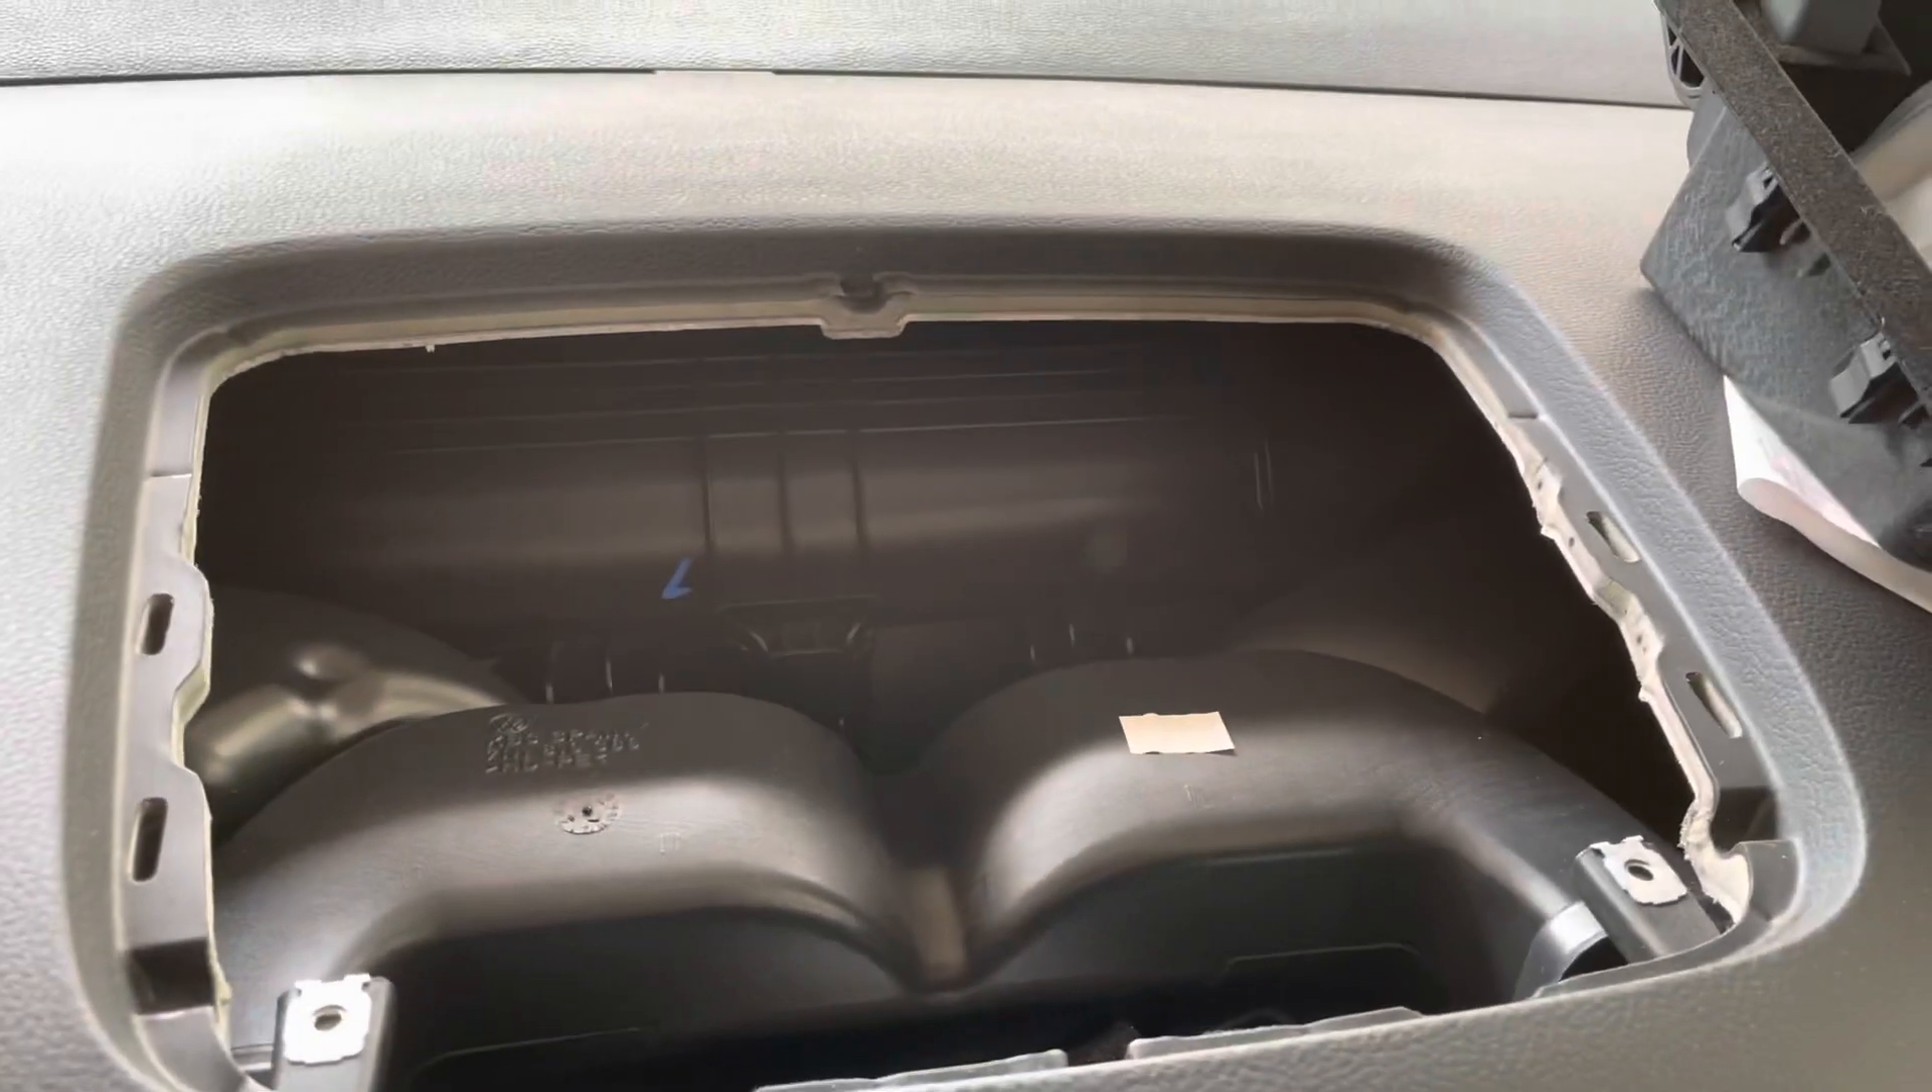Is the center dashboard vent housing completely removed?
Yes.